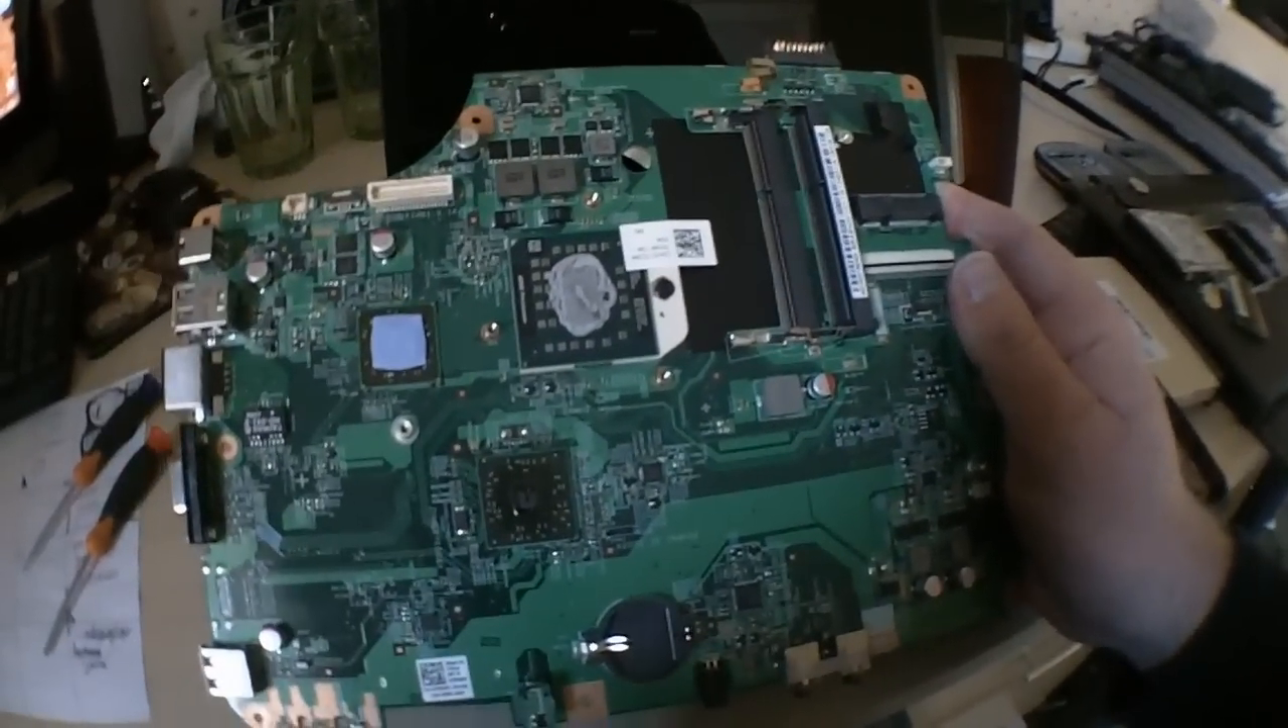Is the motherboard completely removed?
Yes.